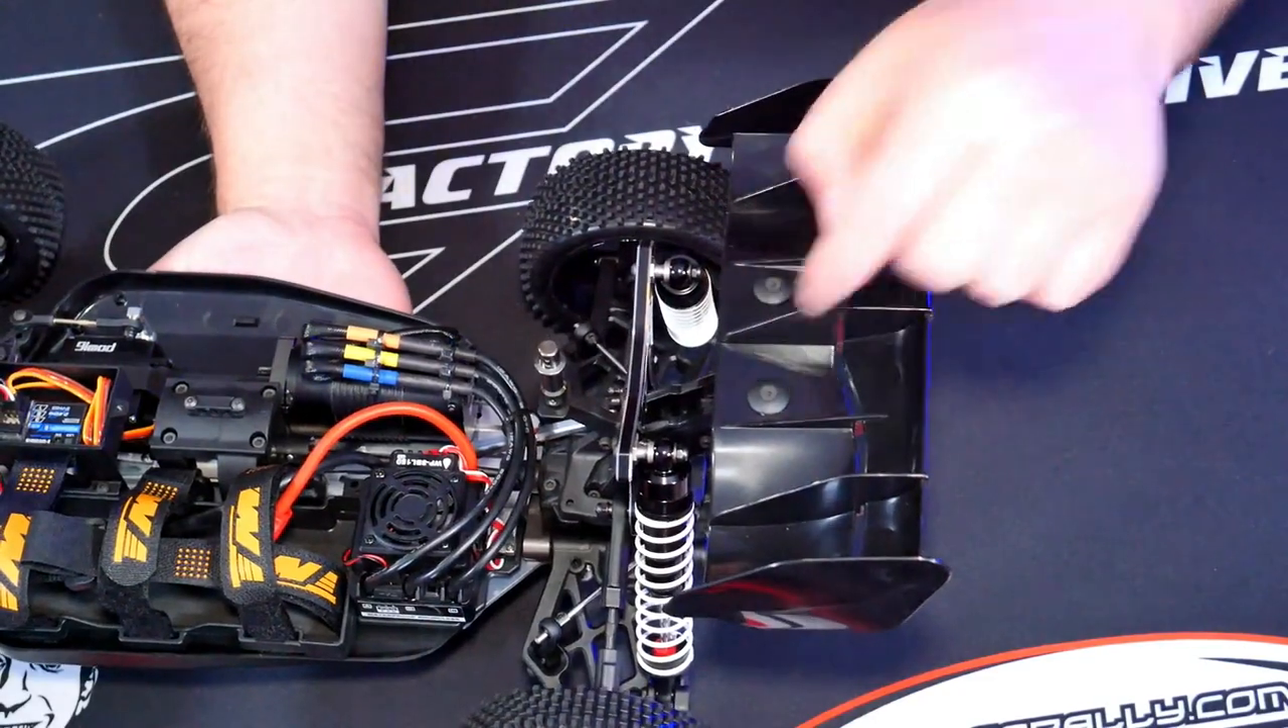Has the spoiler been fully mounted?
Yes.